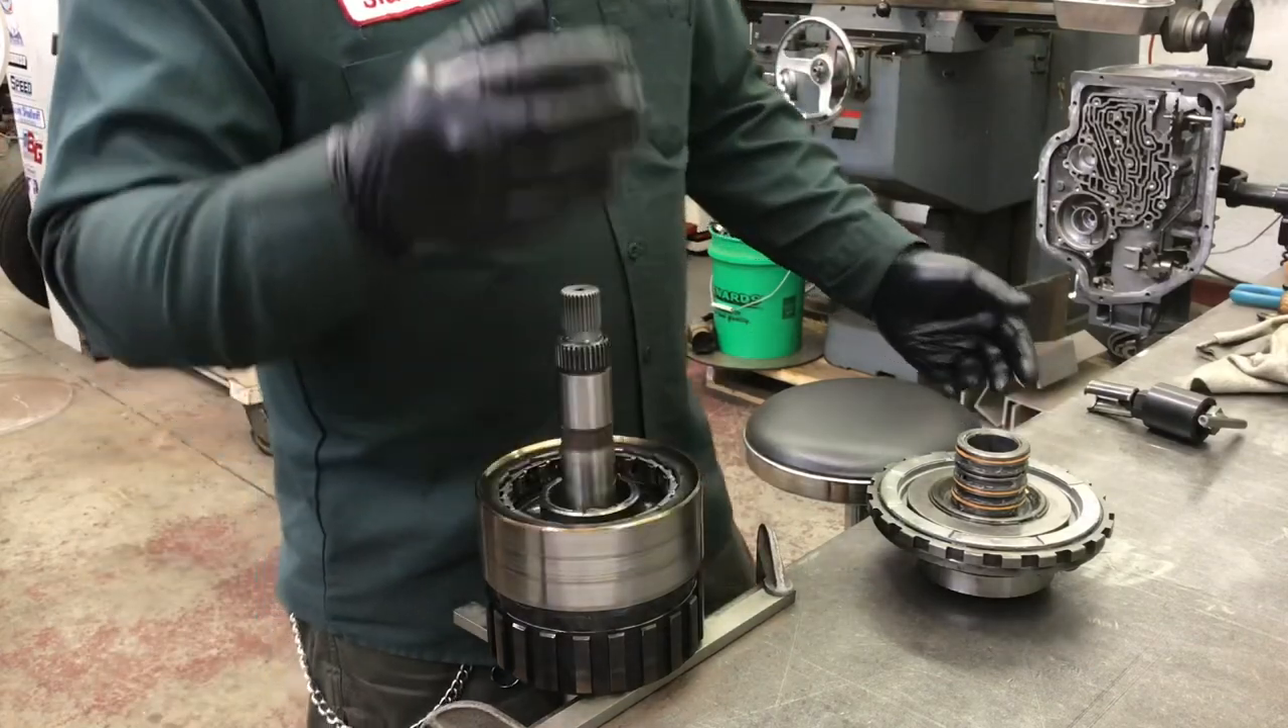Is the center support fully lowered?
No.